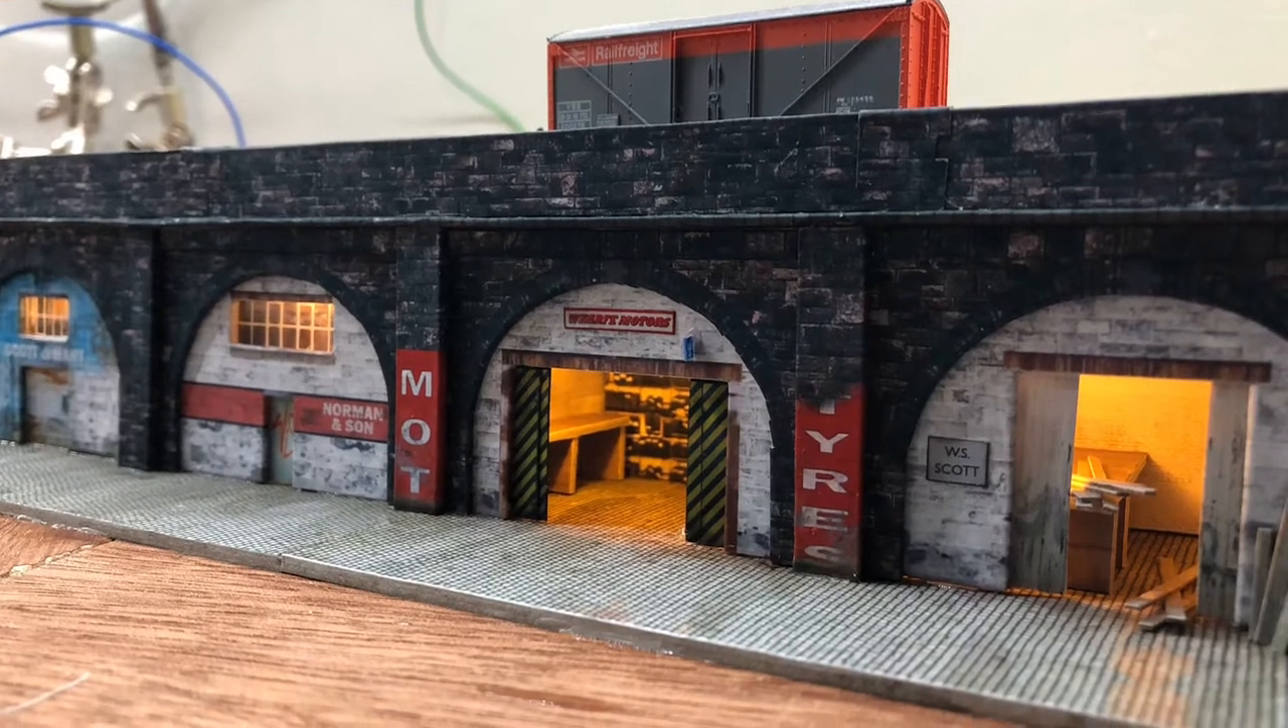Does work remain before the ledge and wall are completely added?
No.